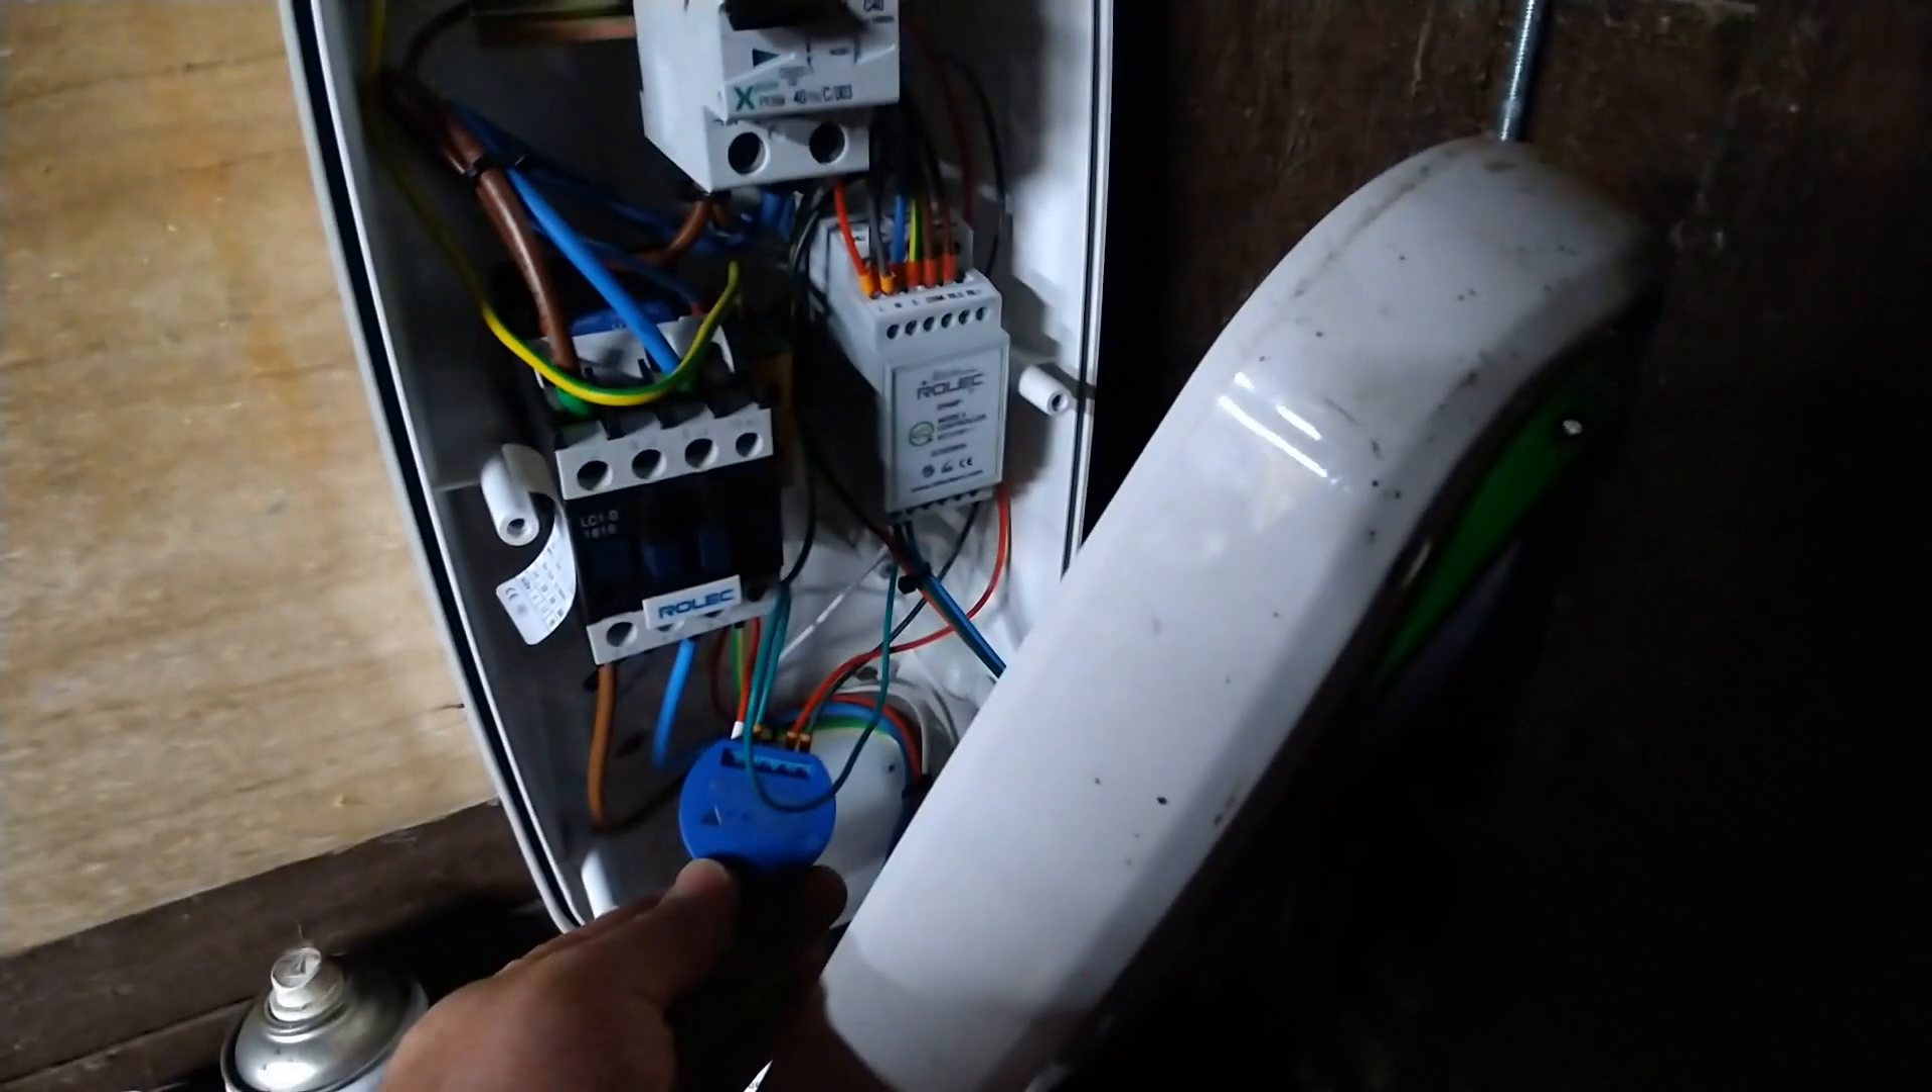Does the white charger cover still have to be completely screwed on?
Yes.